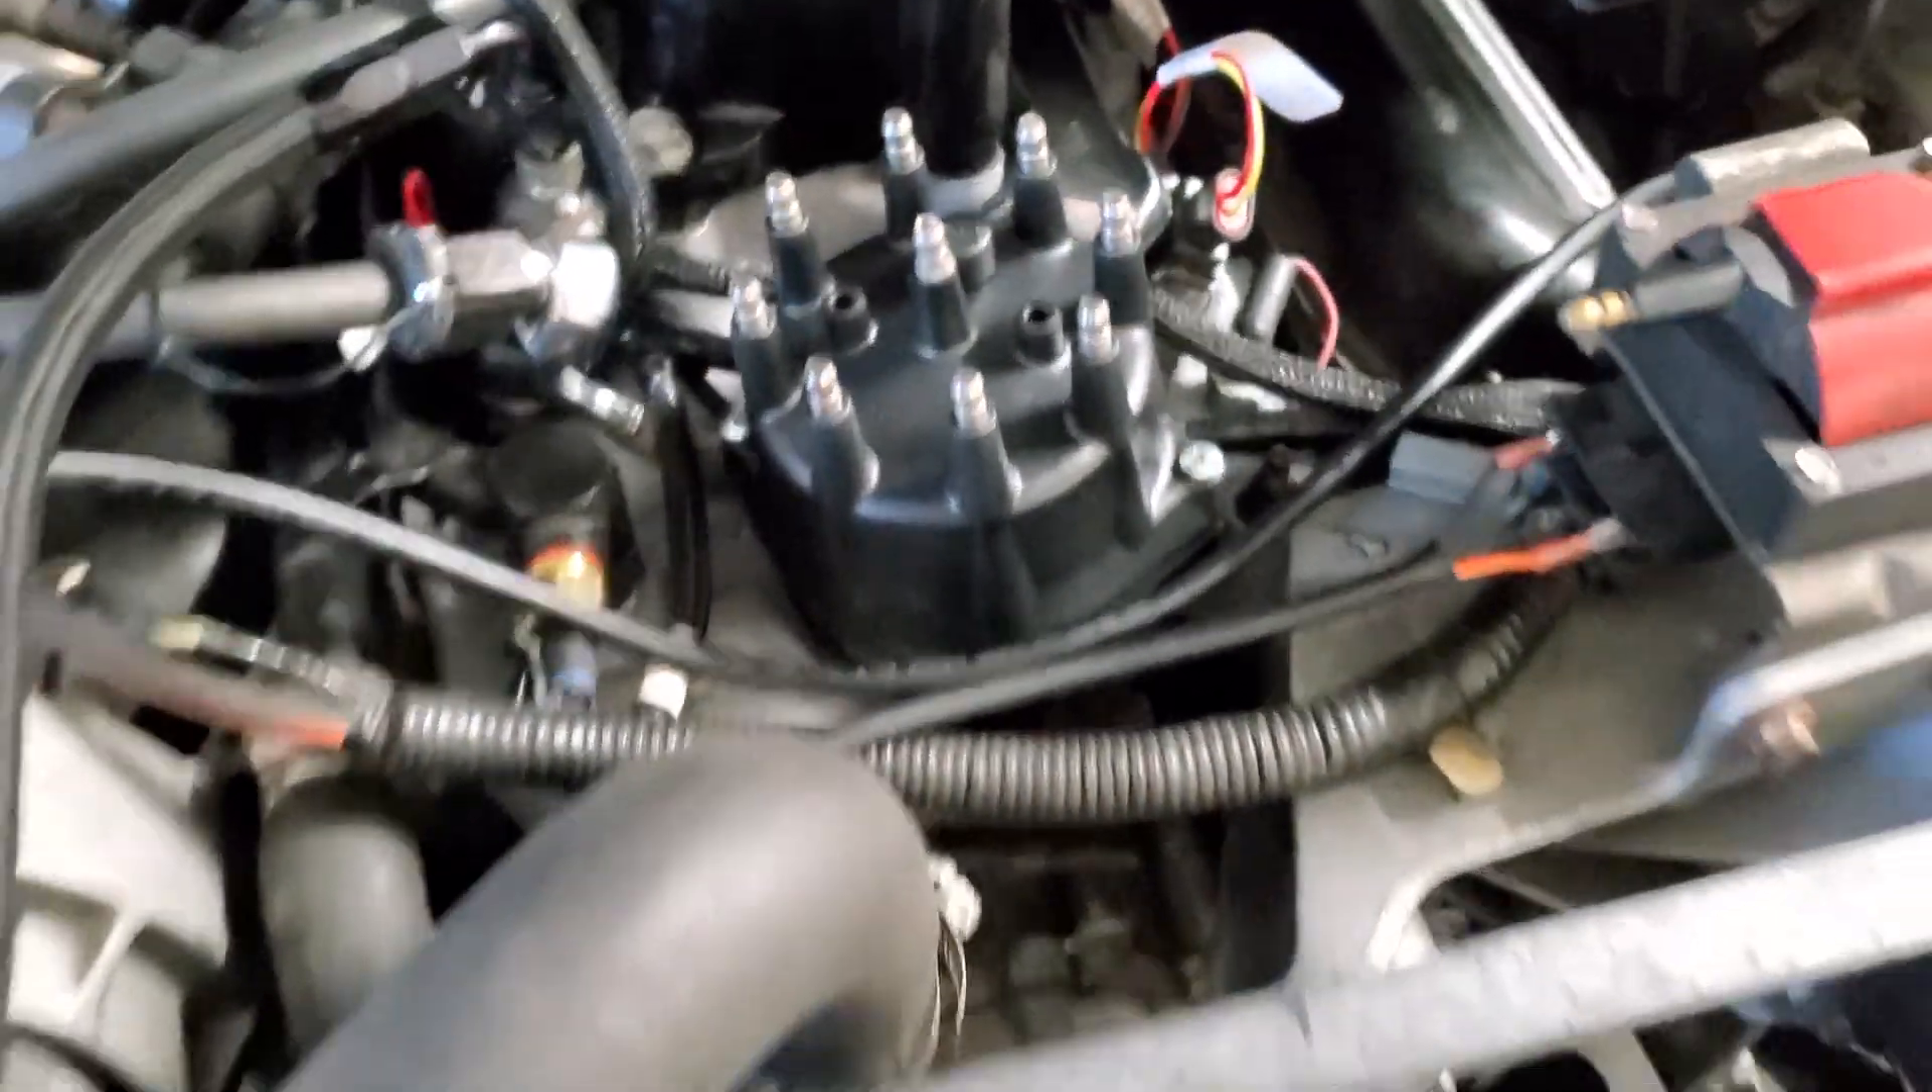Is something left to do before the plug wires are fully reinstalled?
Yes.